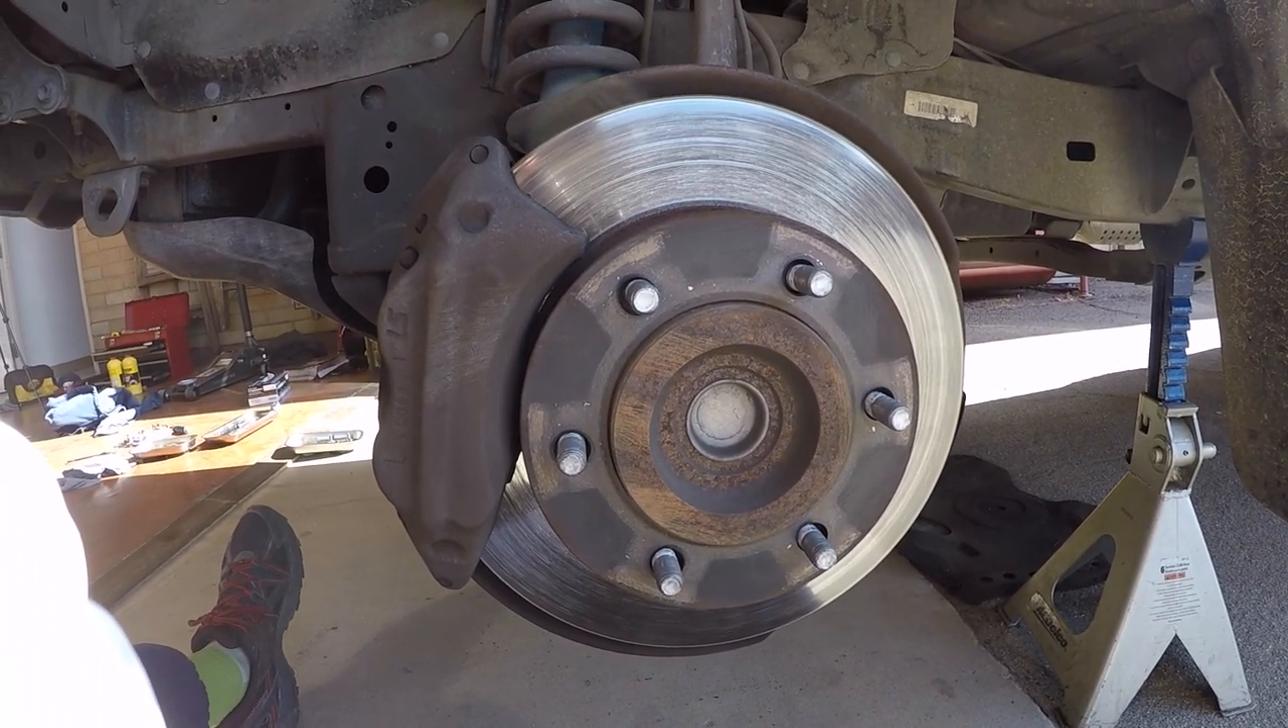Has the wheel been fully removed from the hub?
Yes.